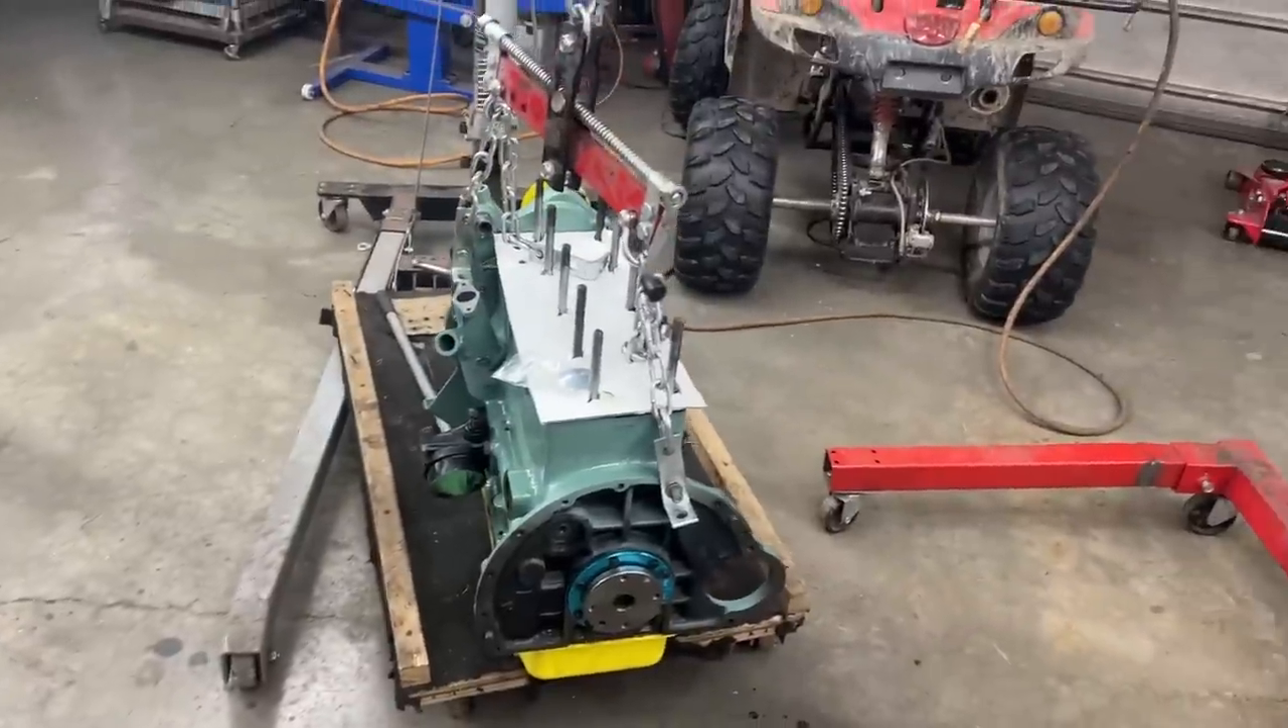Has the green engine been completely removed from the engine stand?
Yes.